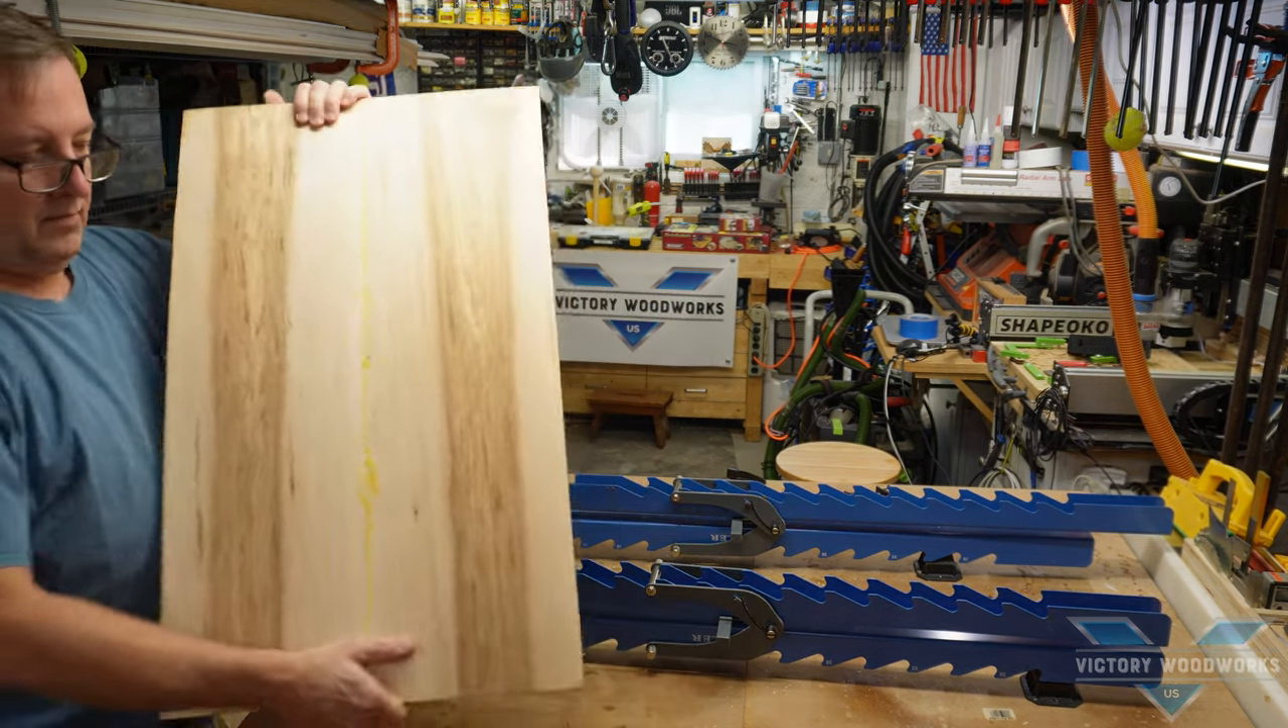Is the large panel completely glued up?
Yes.